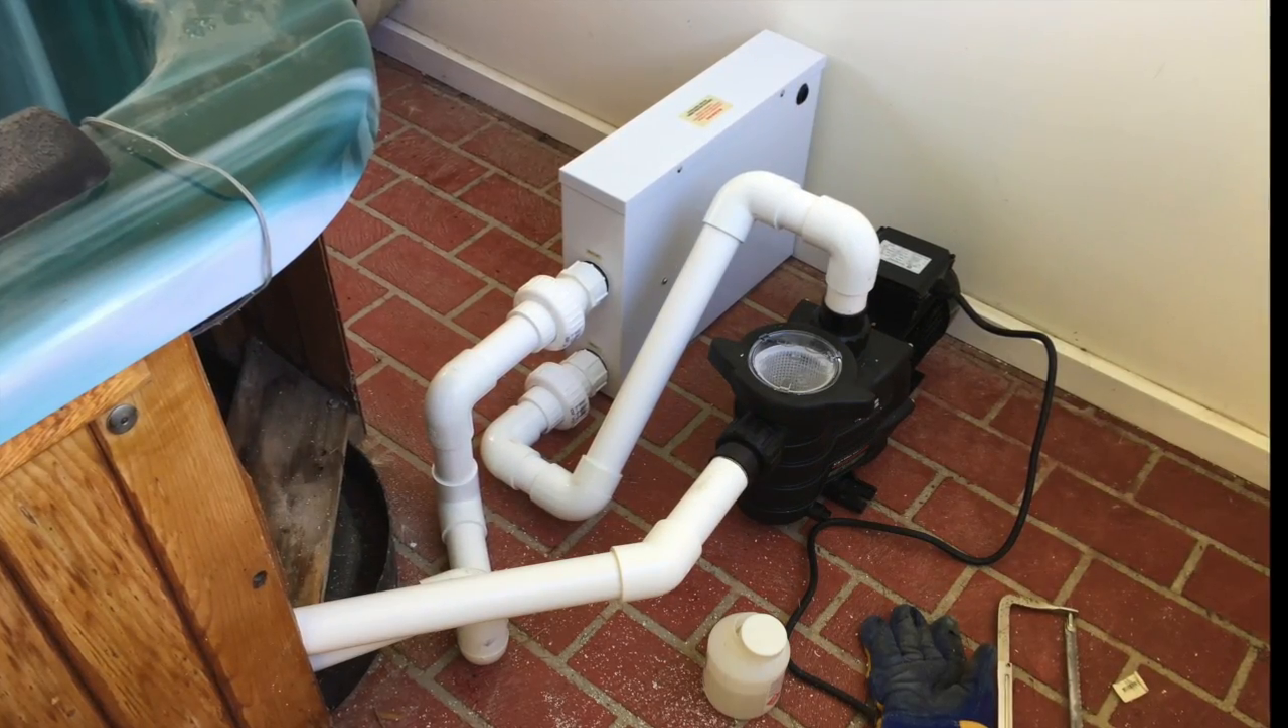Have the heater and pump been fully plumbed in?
Yes.